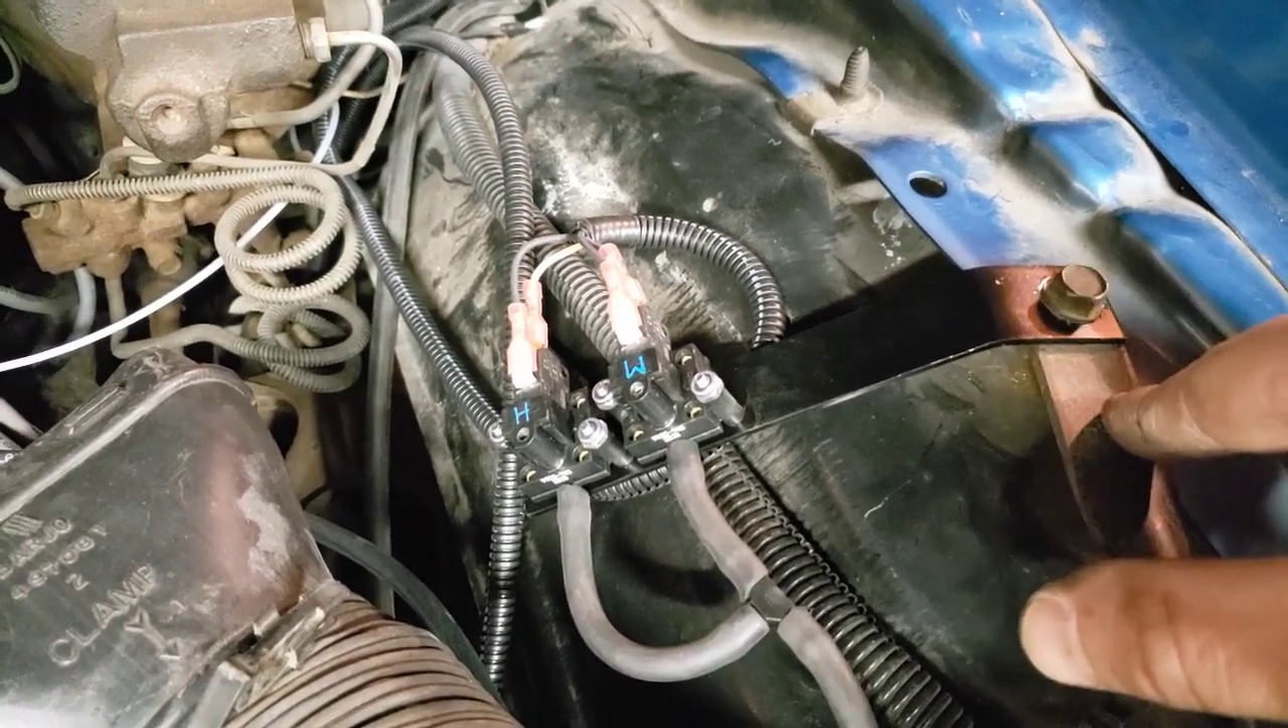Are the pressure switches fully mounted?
Yes.